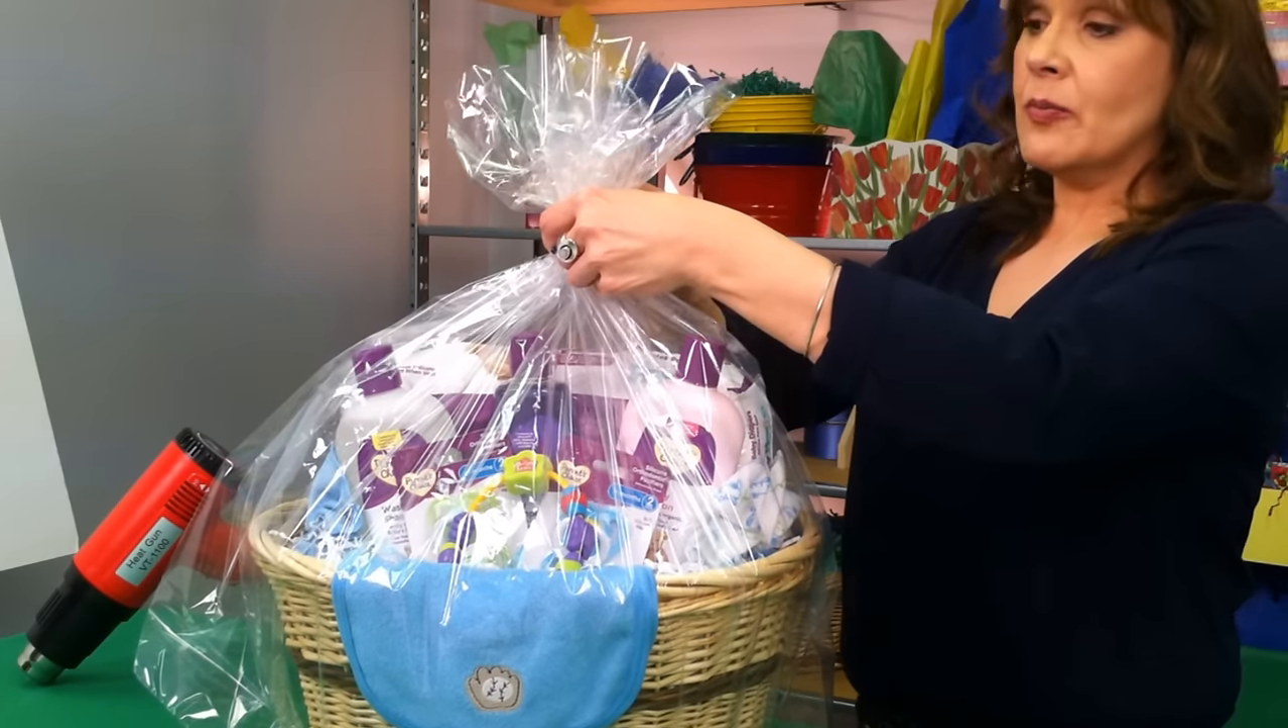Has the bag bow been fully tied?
No.